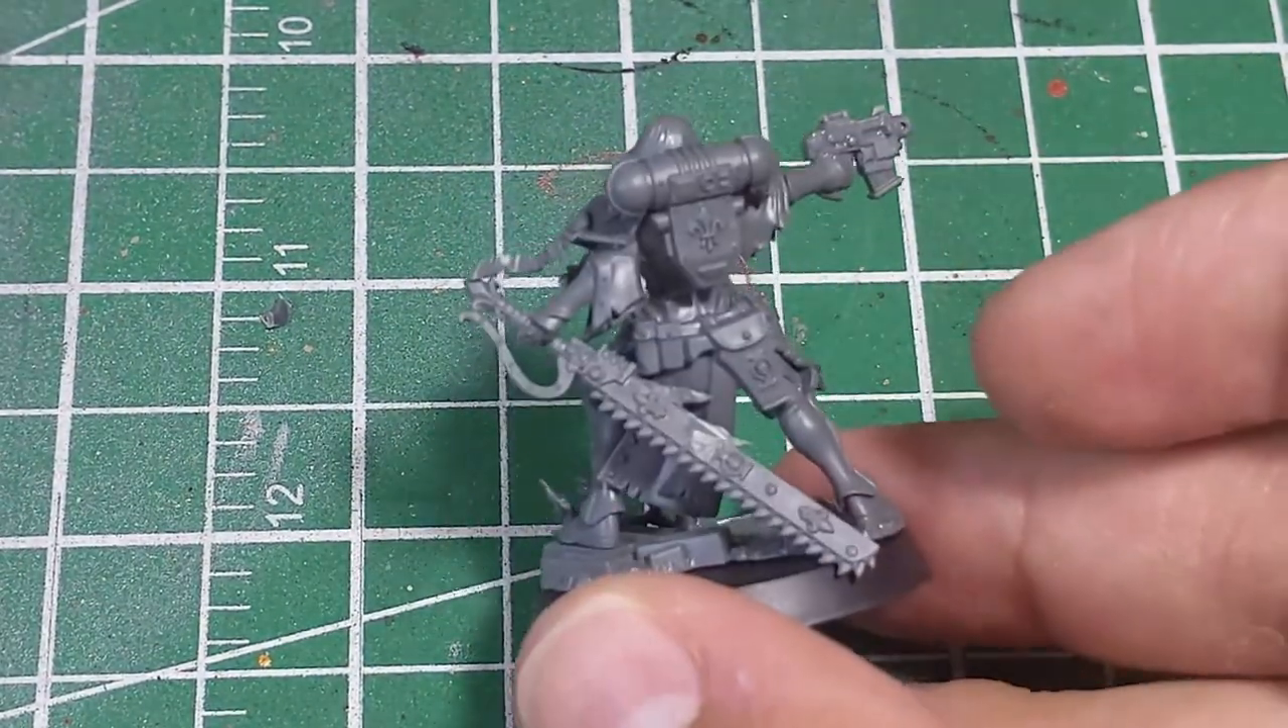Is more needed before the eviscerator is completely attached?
No.